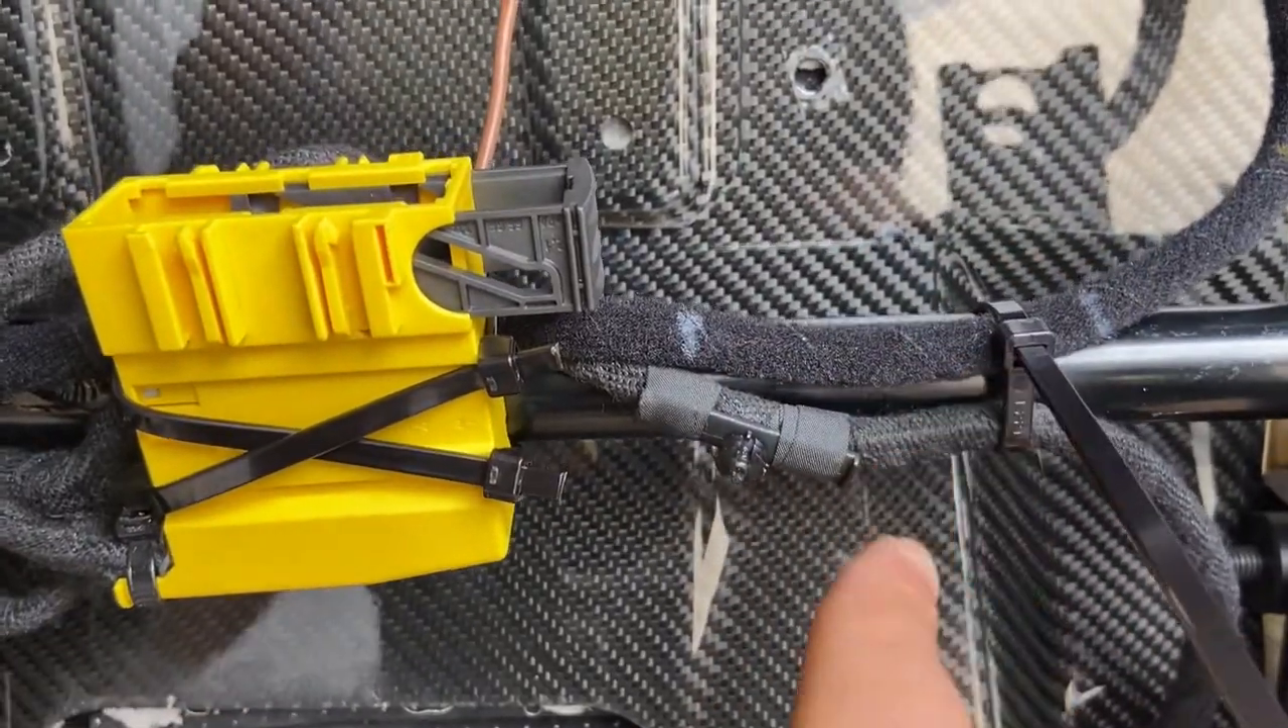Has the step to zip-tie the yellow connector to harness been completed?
Yes.